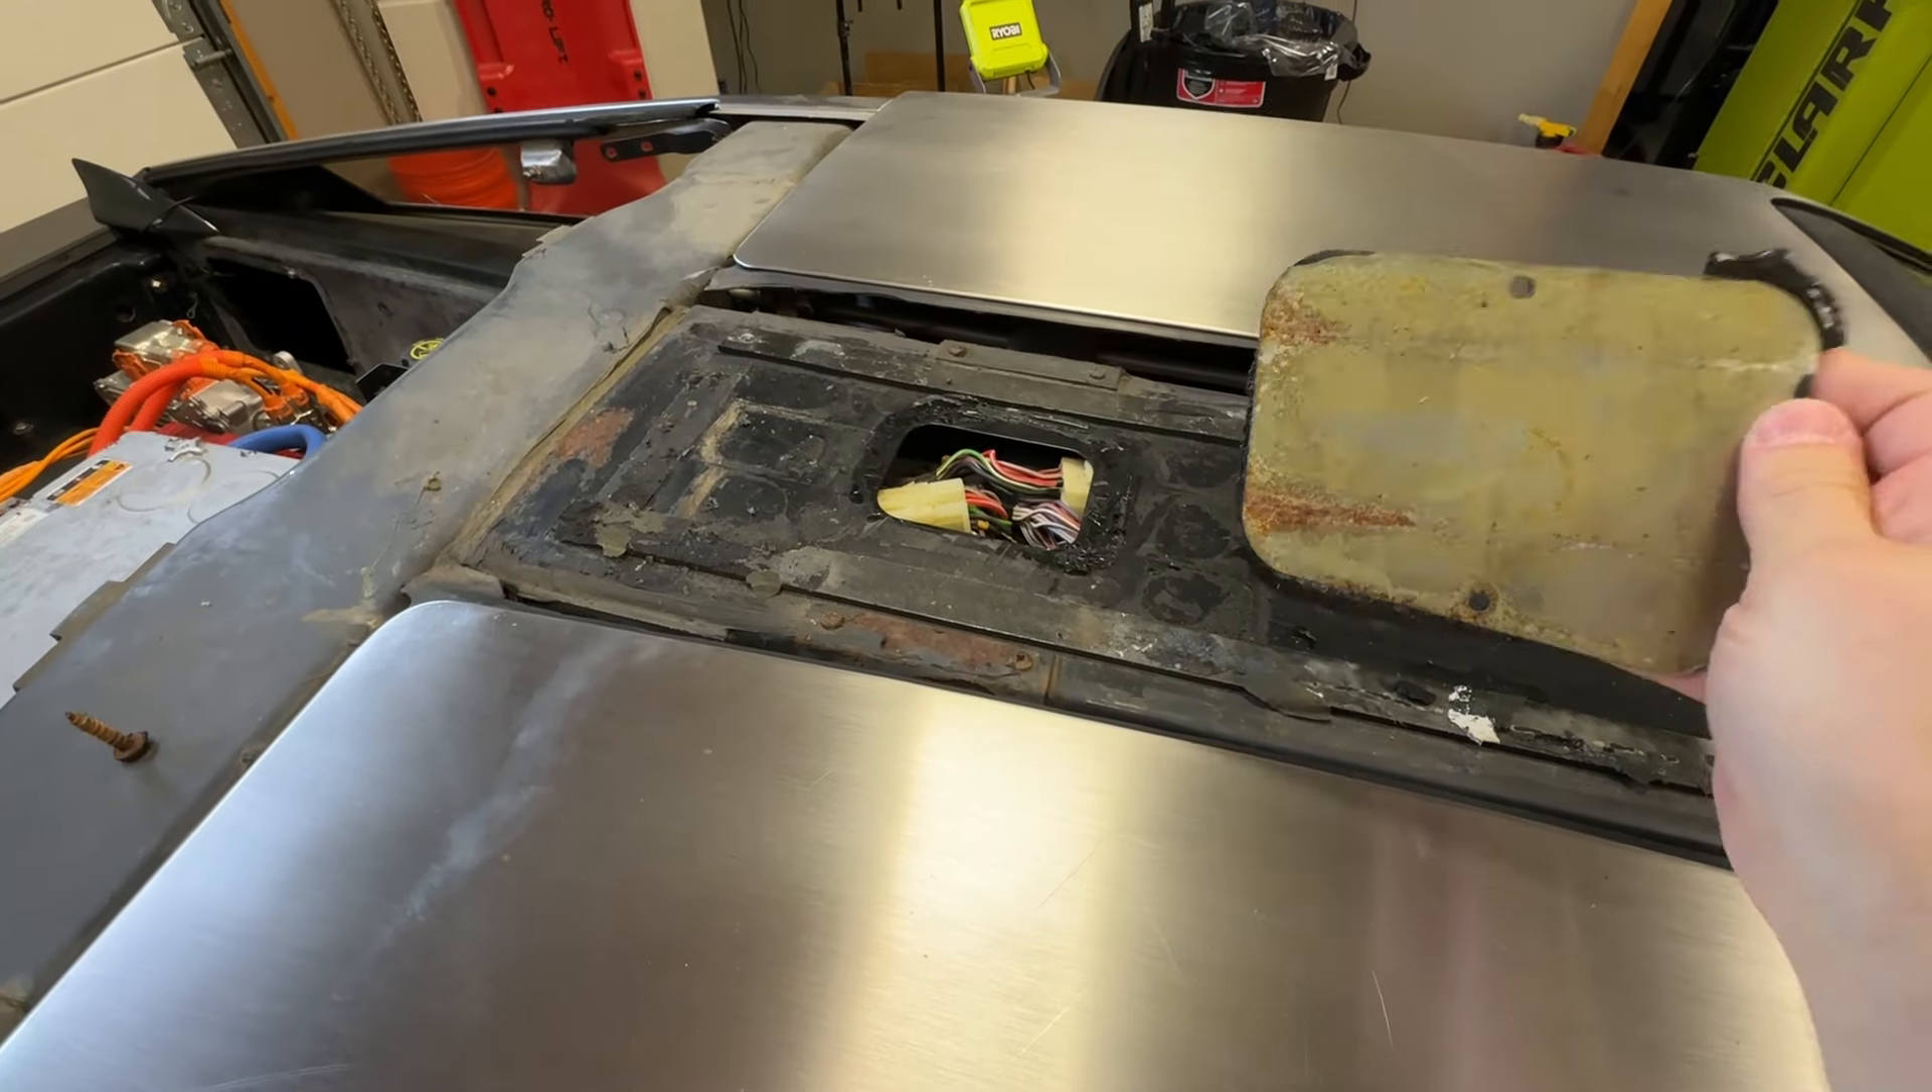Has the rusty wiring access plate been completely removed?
Yes.